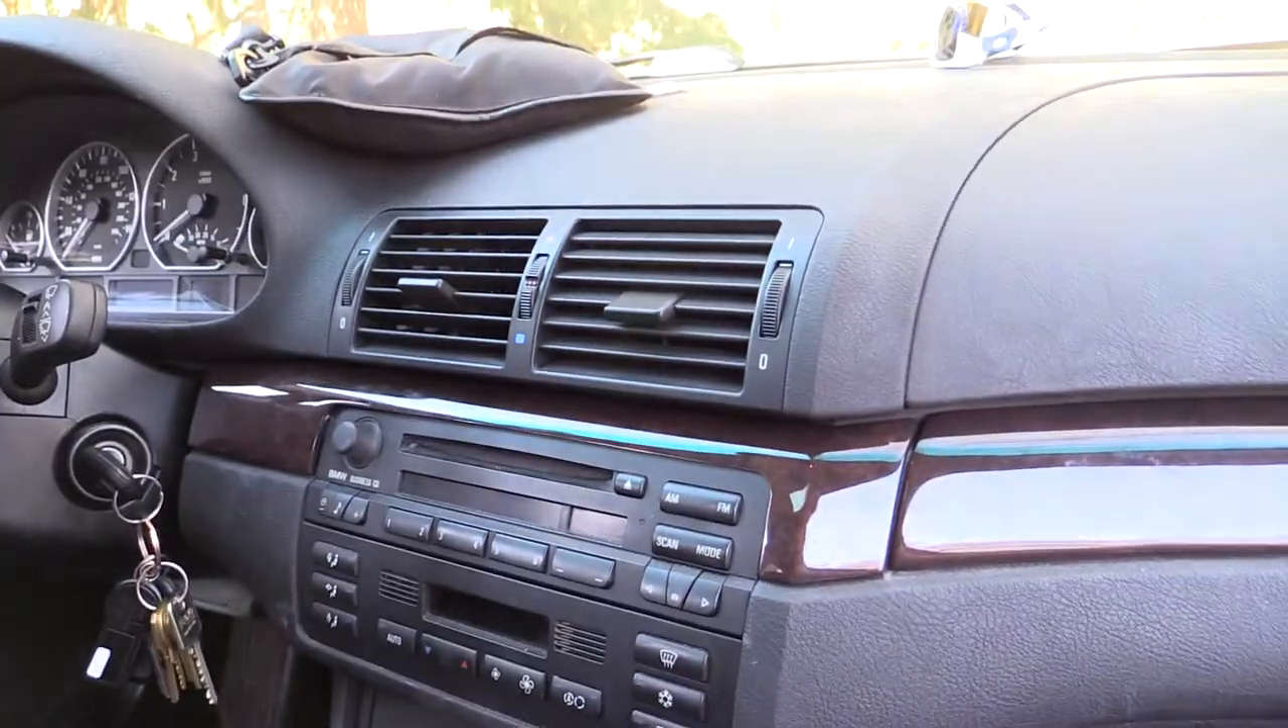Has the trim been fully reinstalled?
Yes.